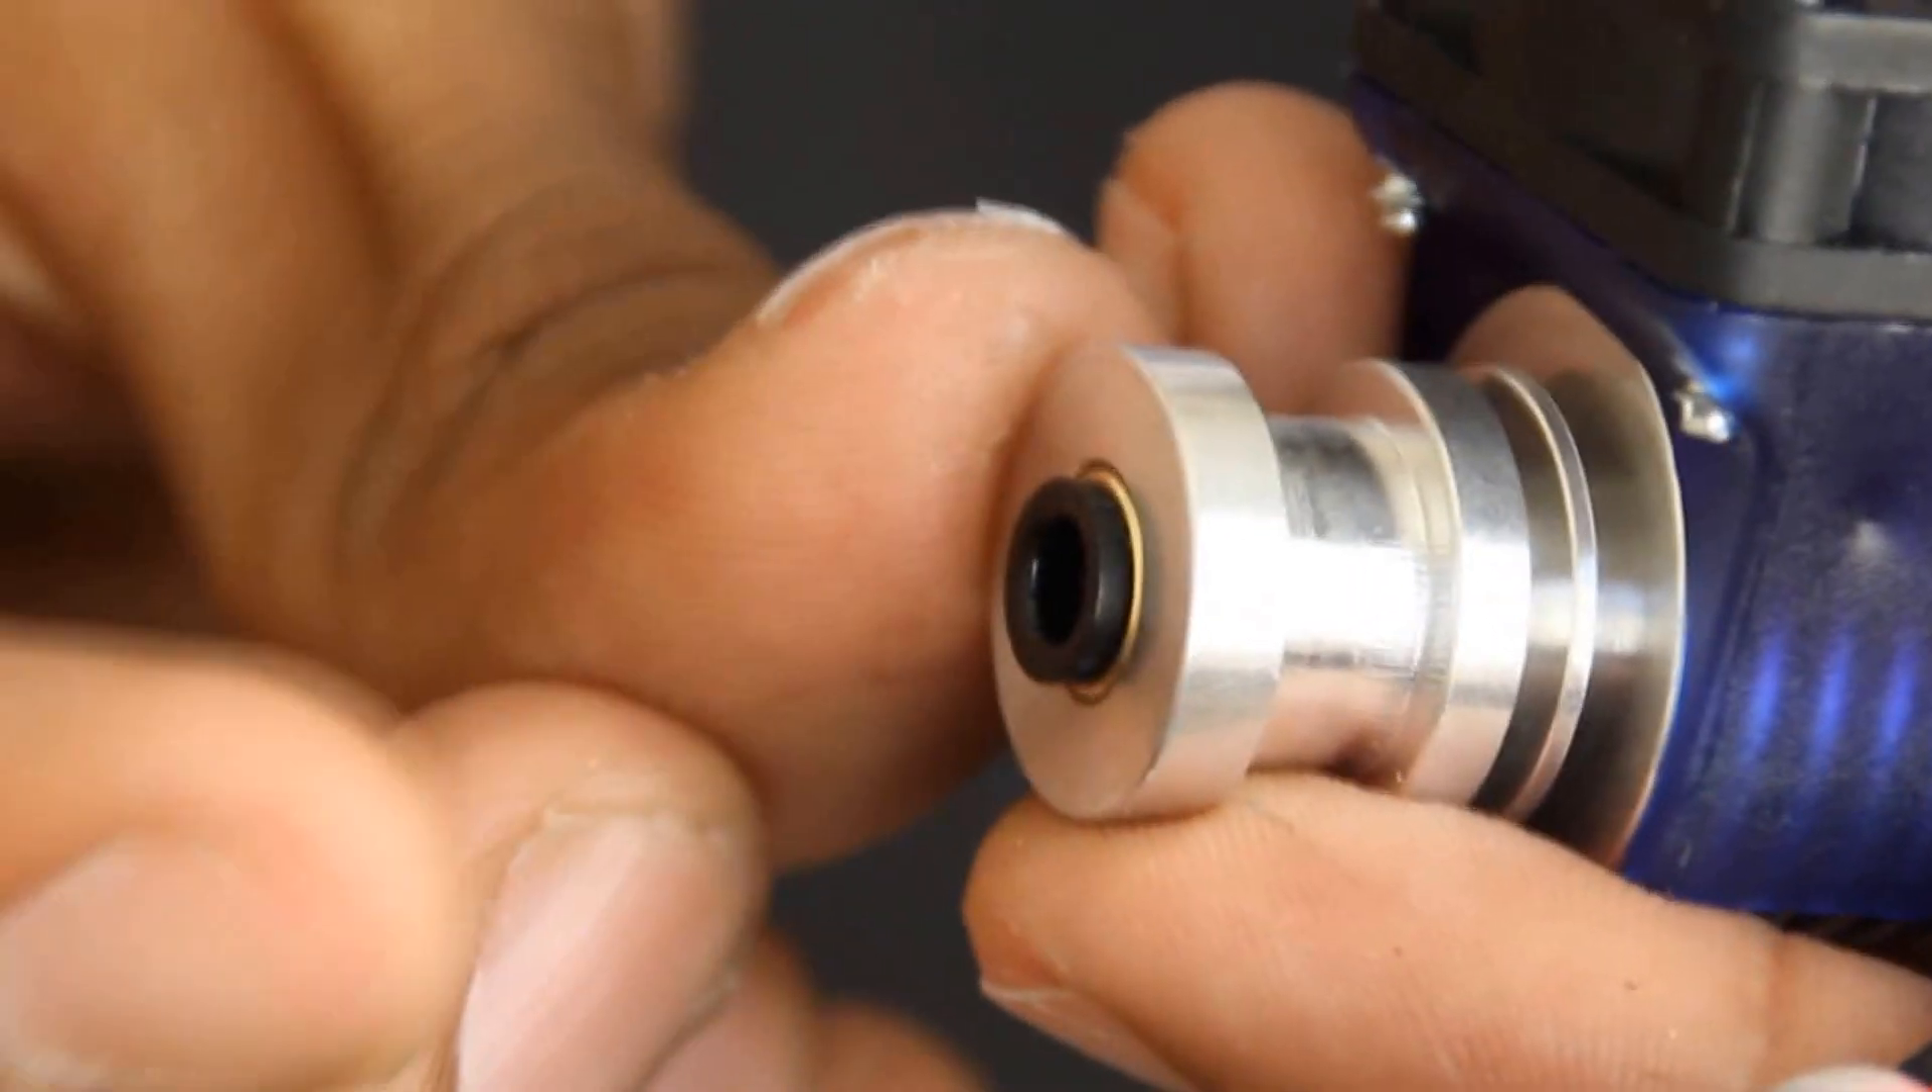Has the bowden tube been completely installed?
No.